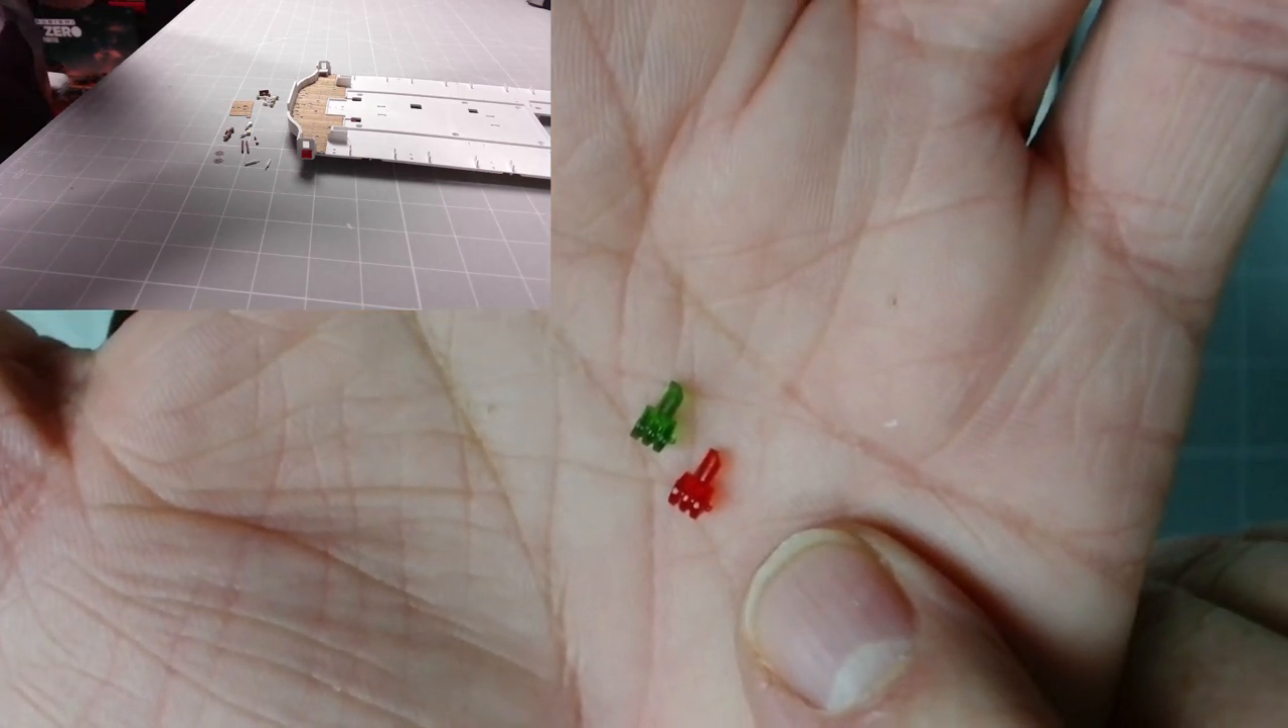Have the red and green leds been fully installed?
No.